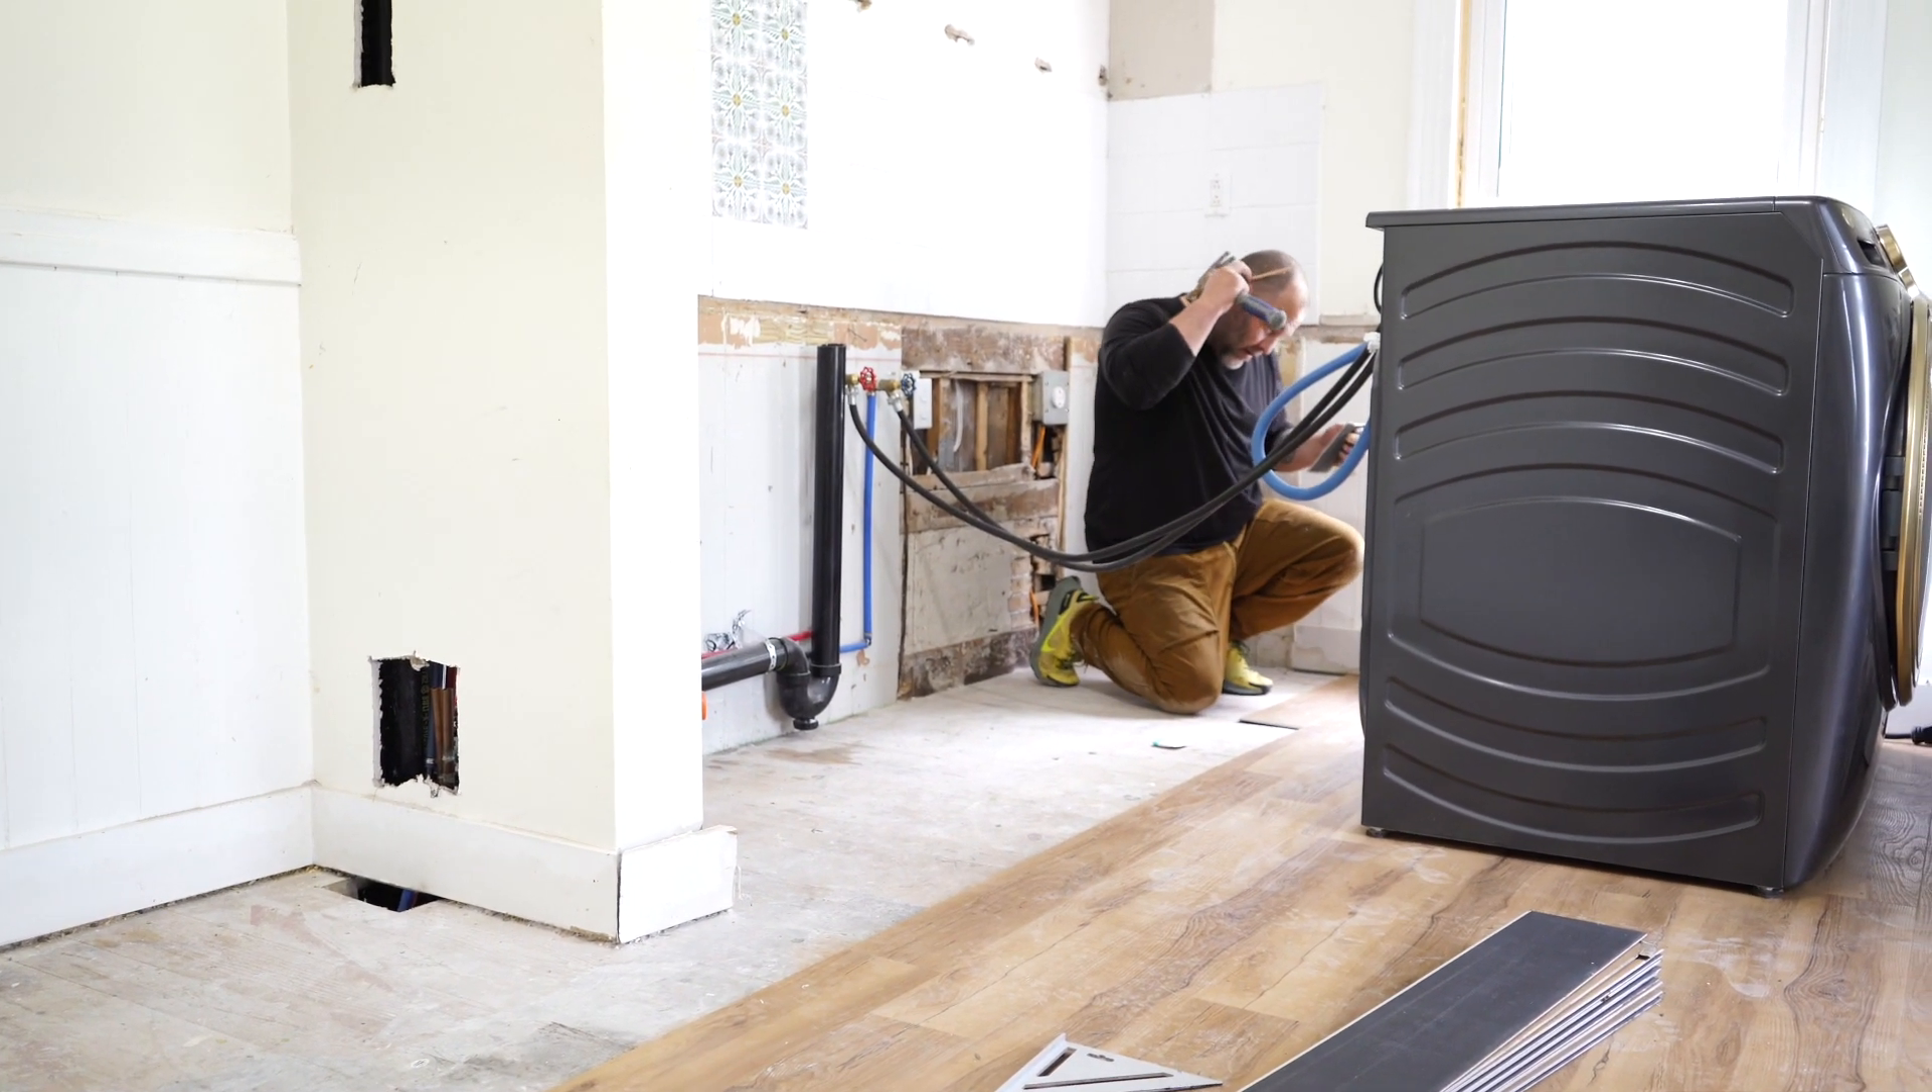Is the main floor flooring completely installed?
No.